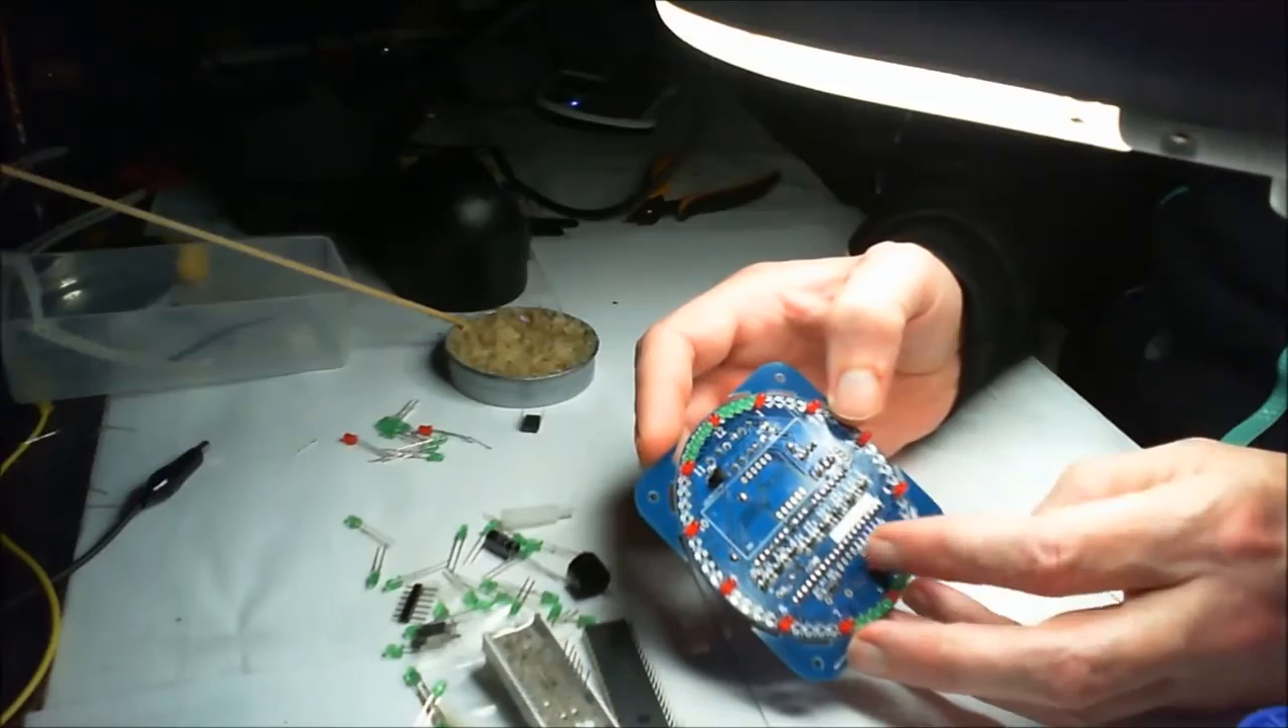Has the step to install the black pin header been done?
No.